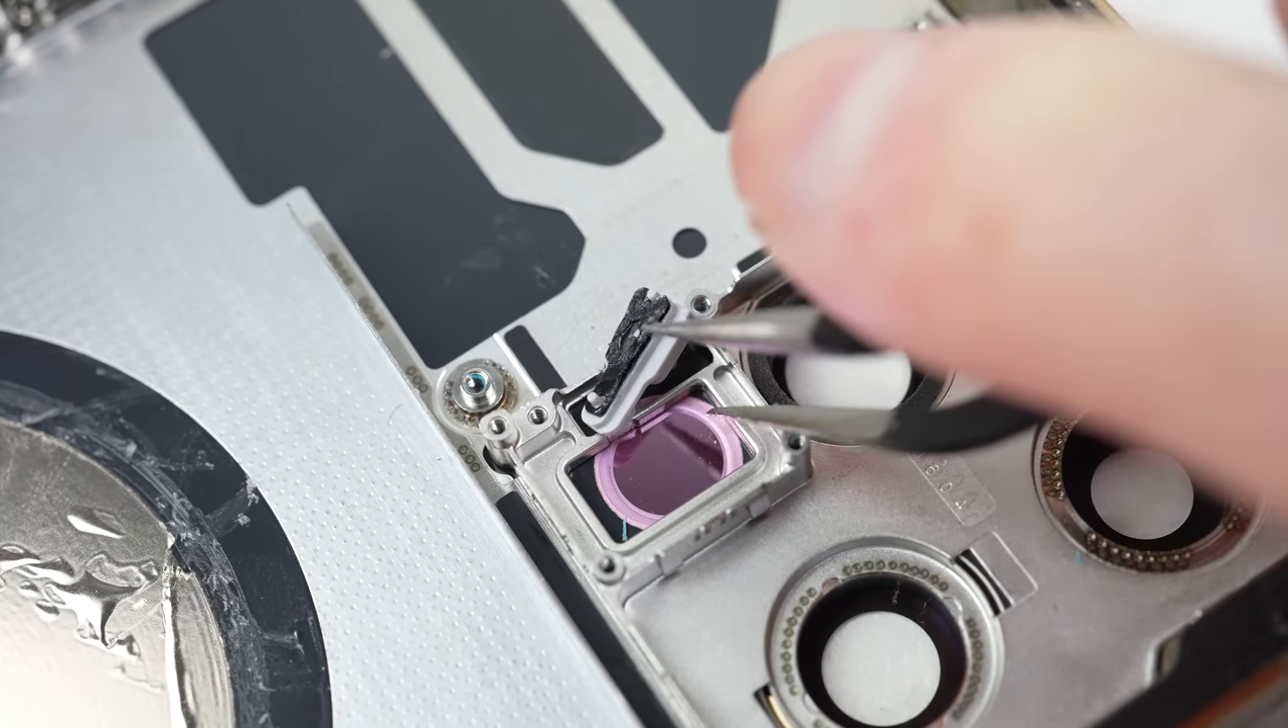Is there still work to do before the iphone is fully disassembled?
Yes.